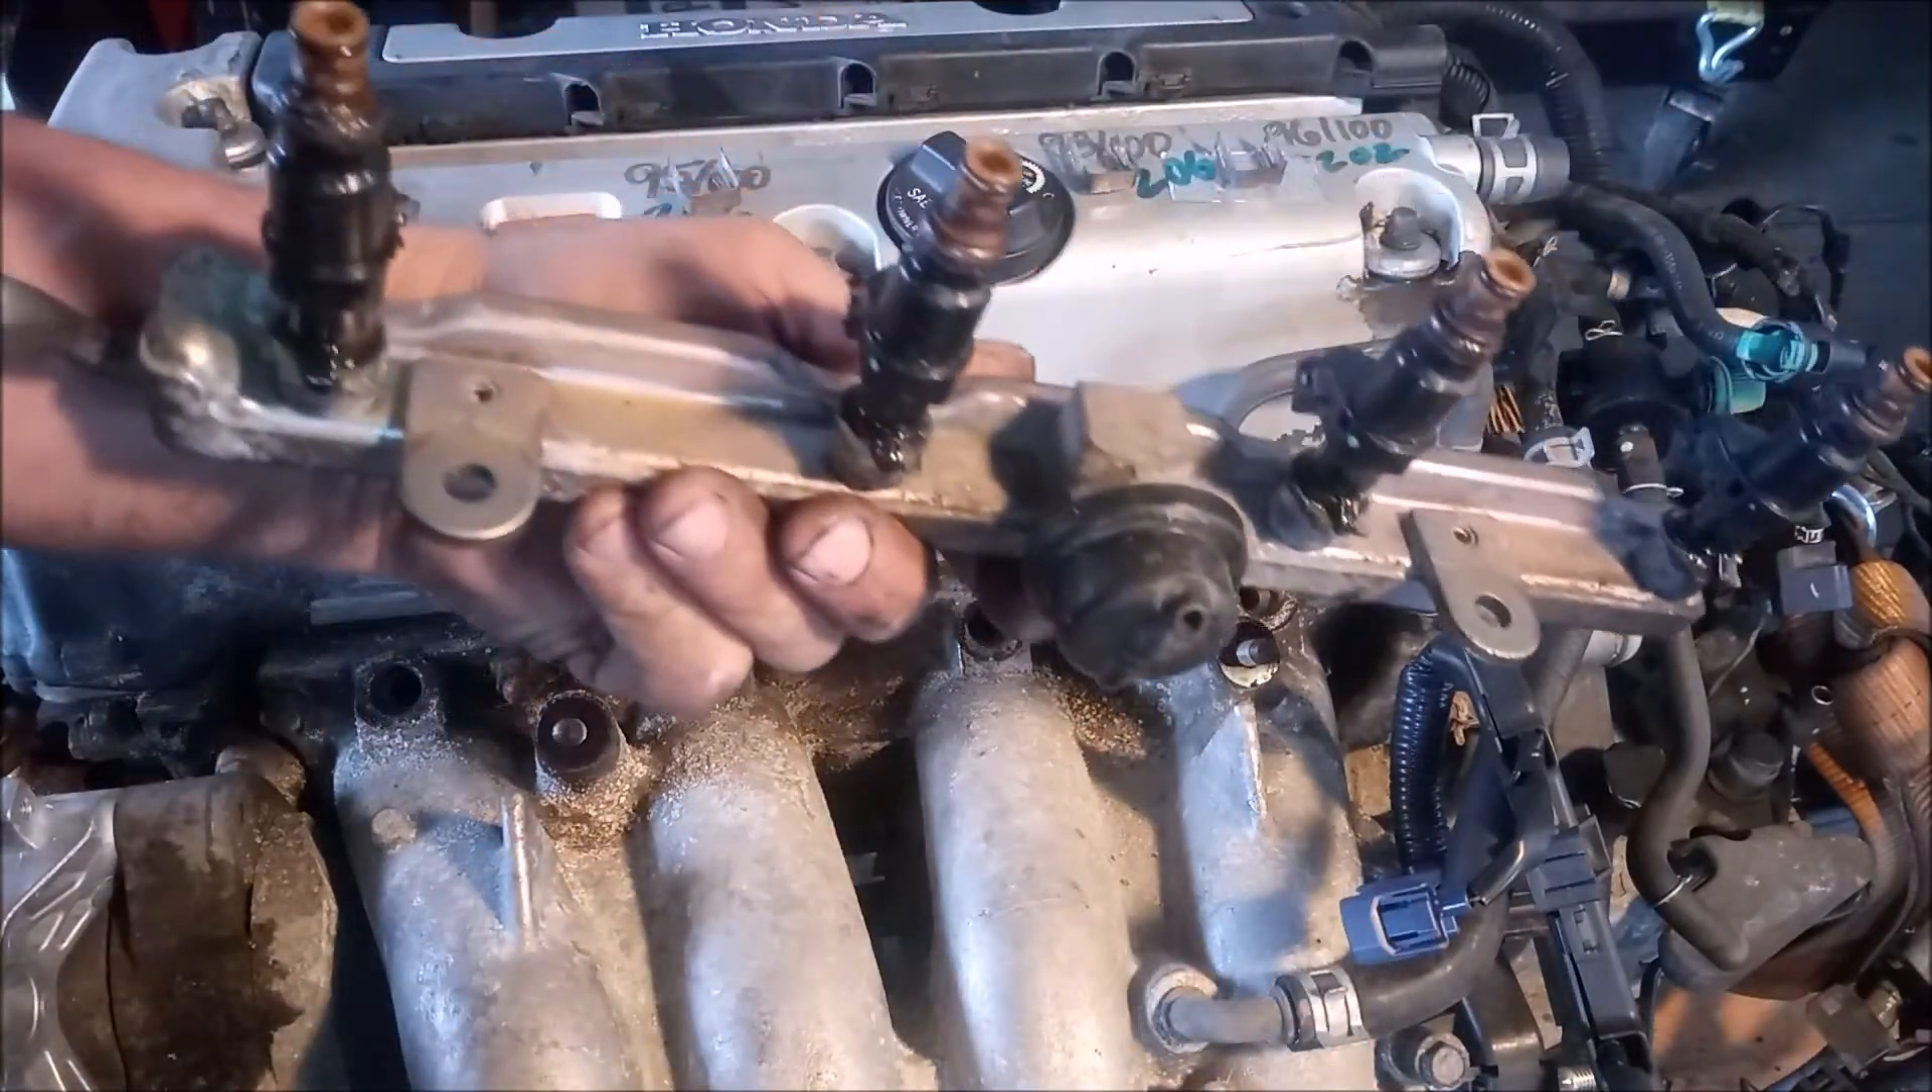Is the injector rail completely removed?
Yes.